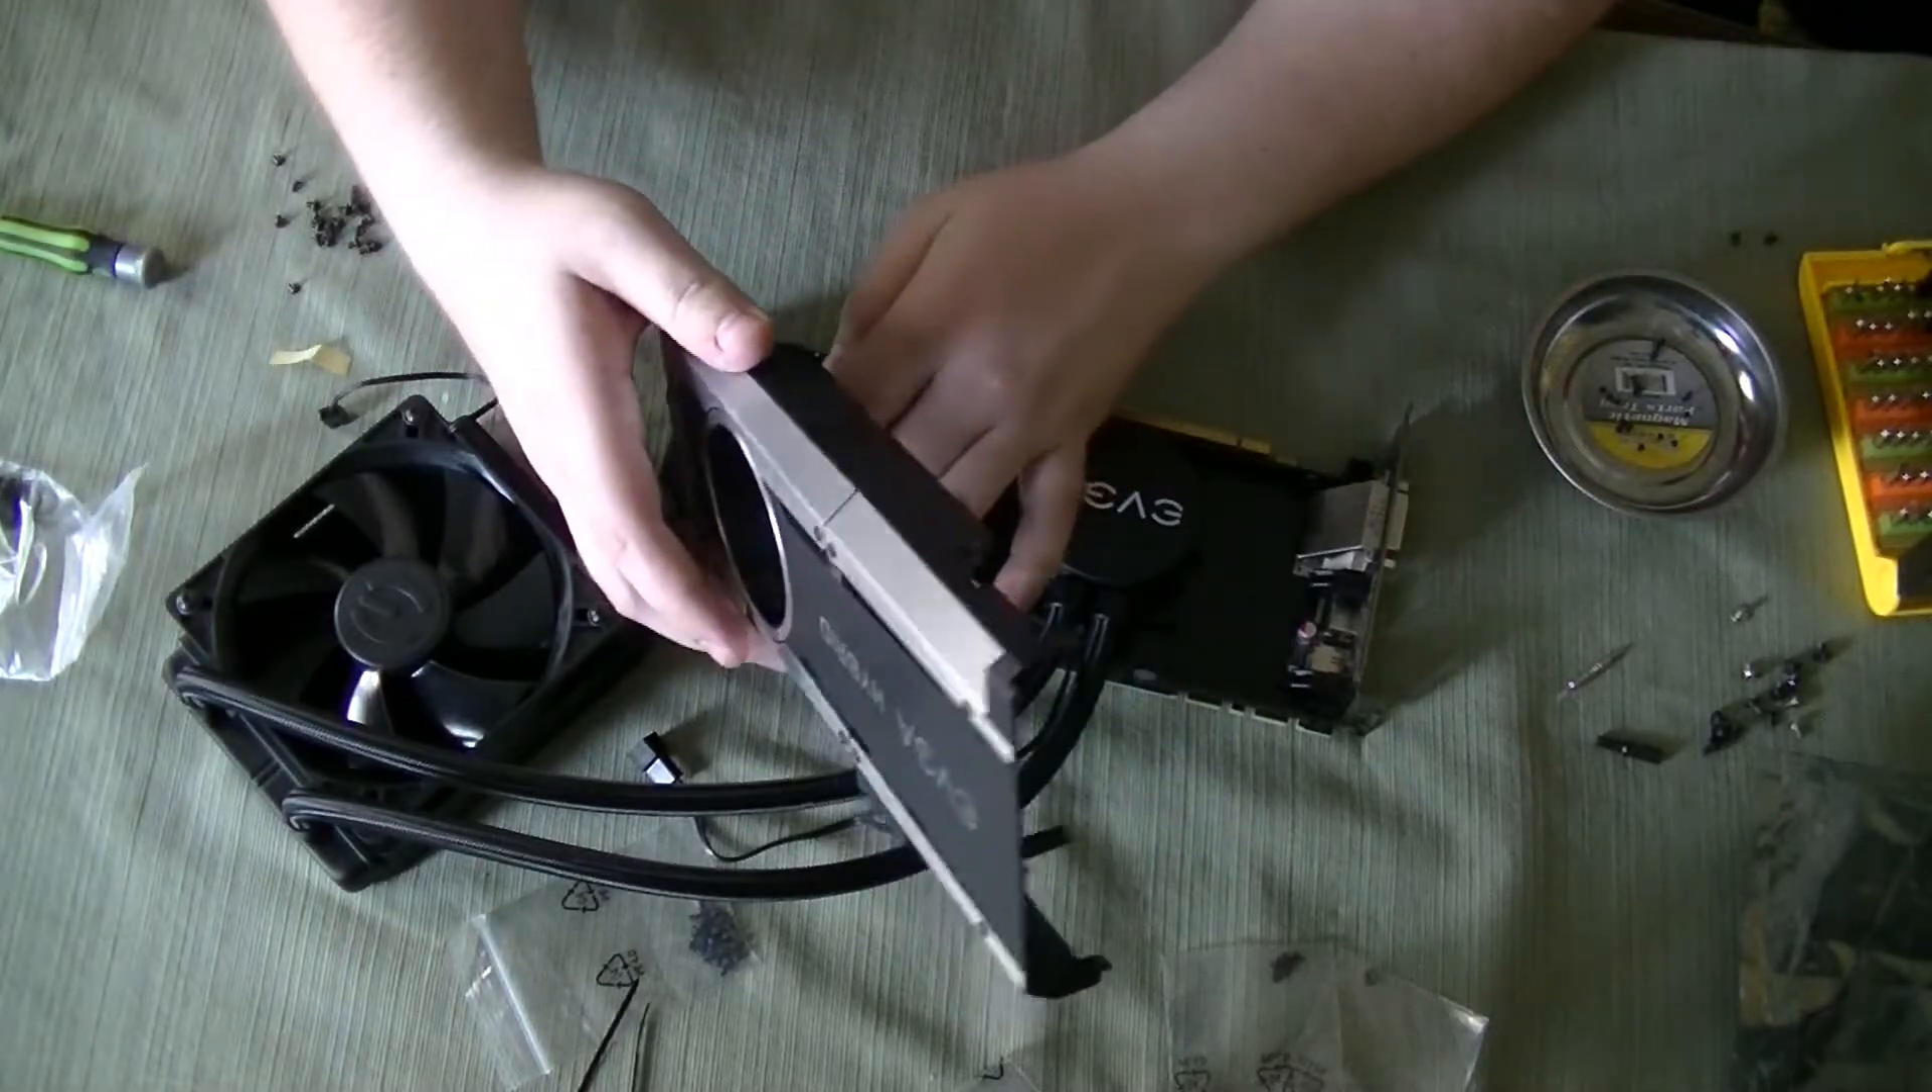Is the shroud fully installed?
No.